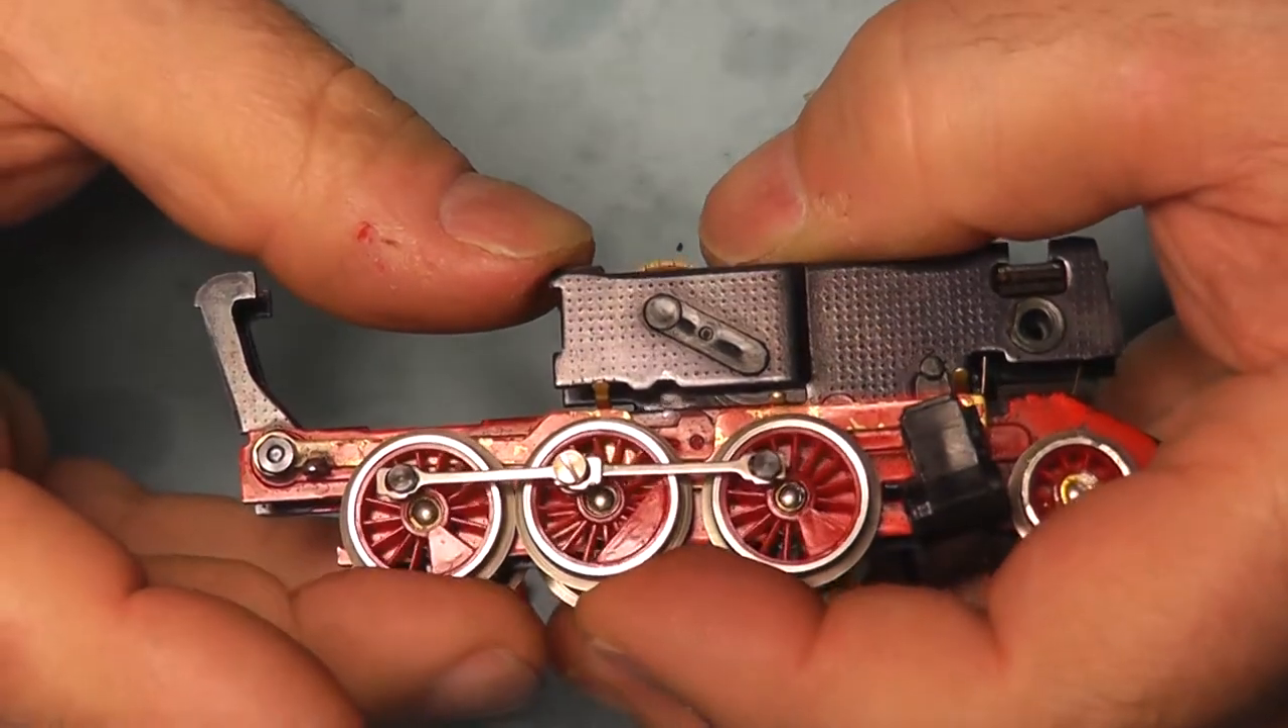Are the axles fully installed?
Yes.